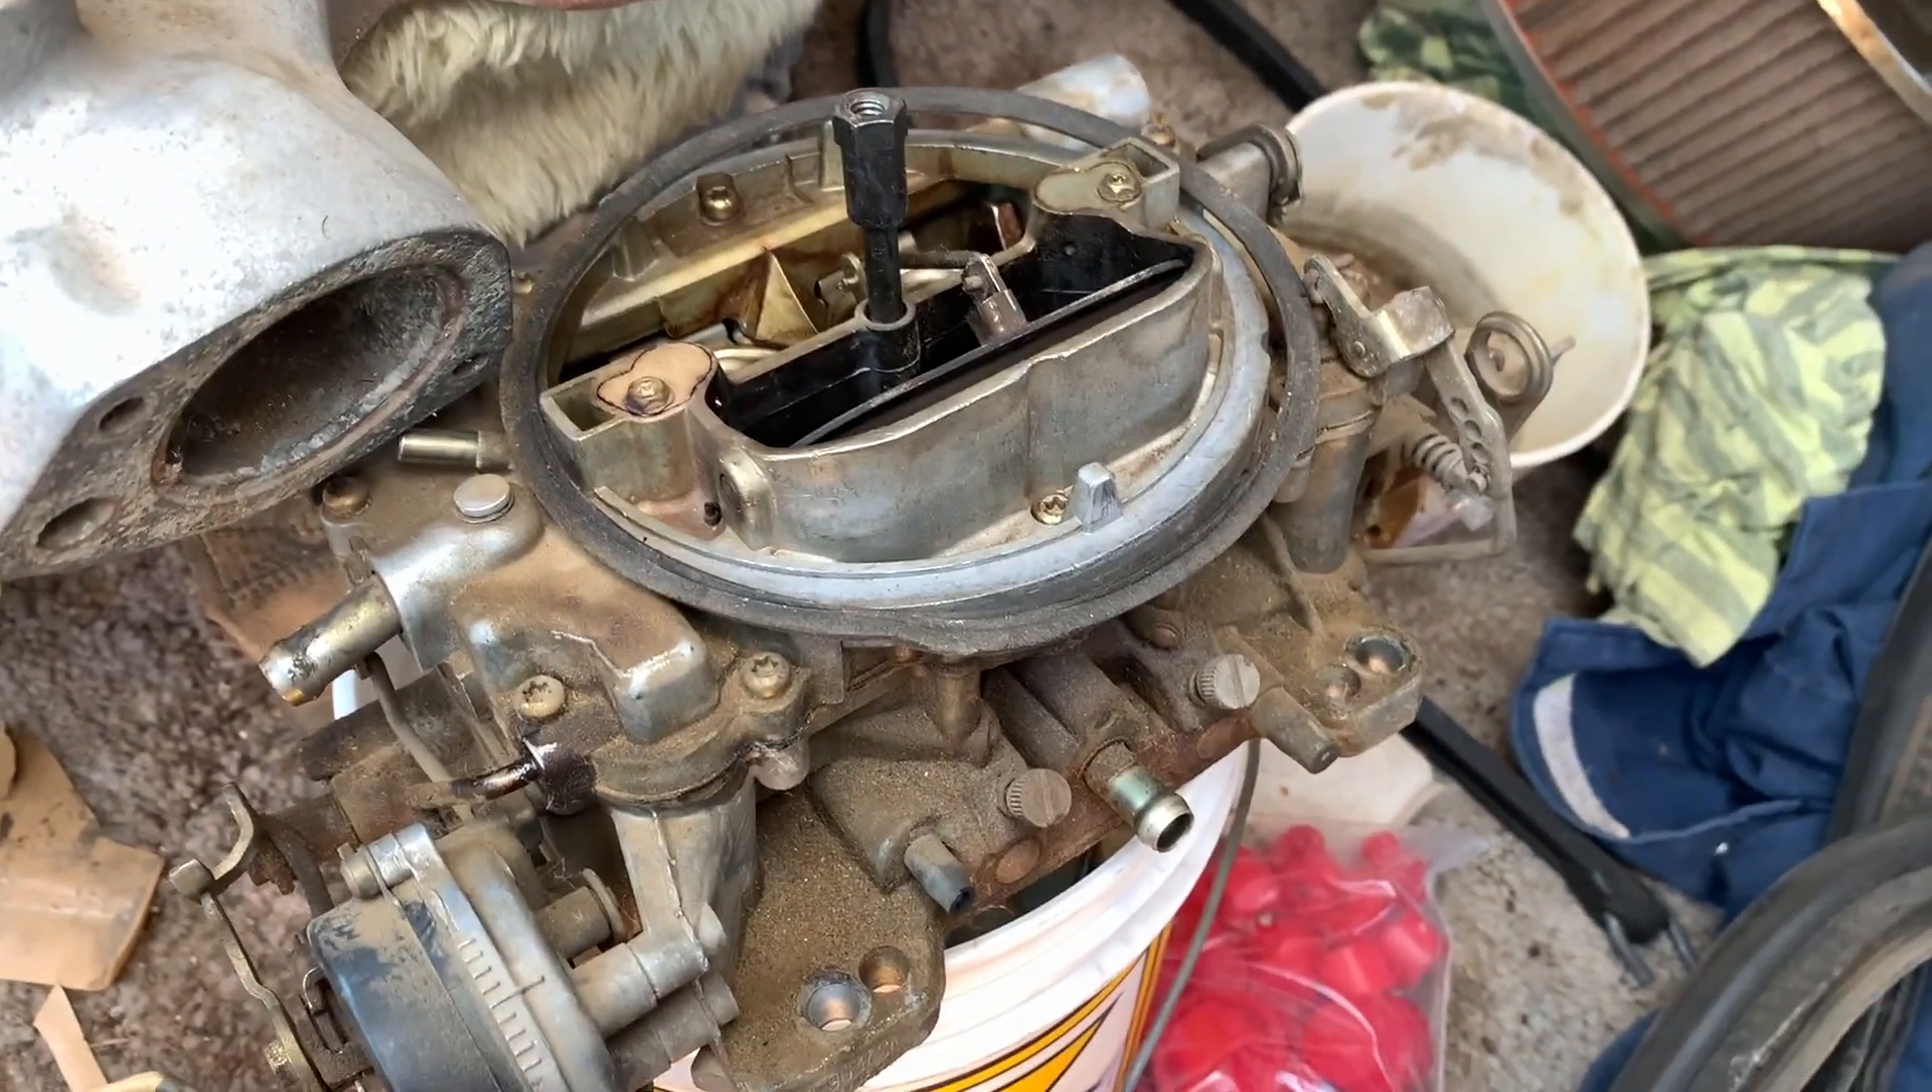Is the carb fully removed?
Yes.